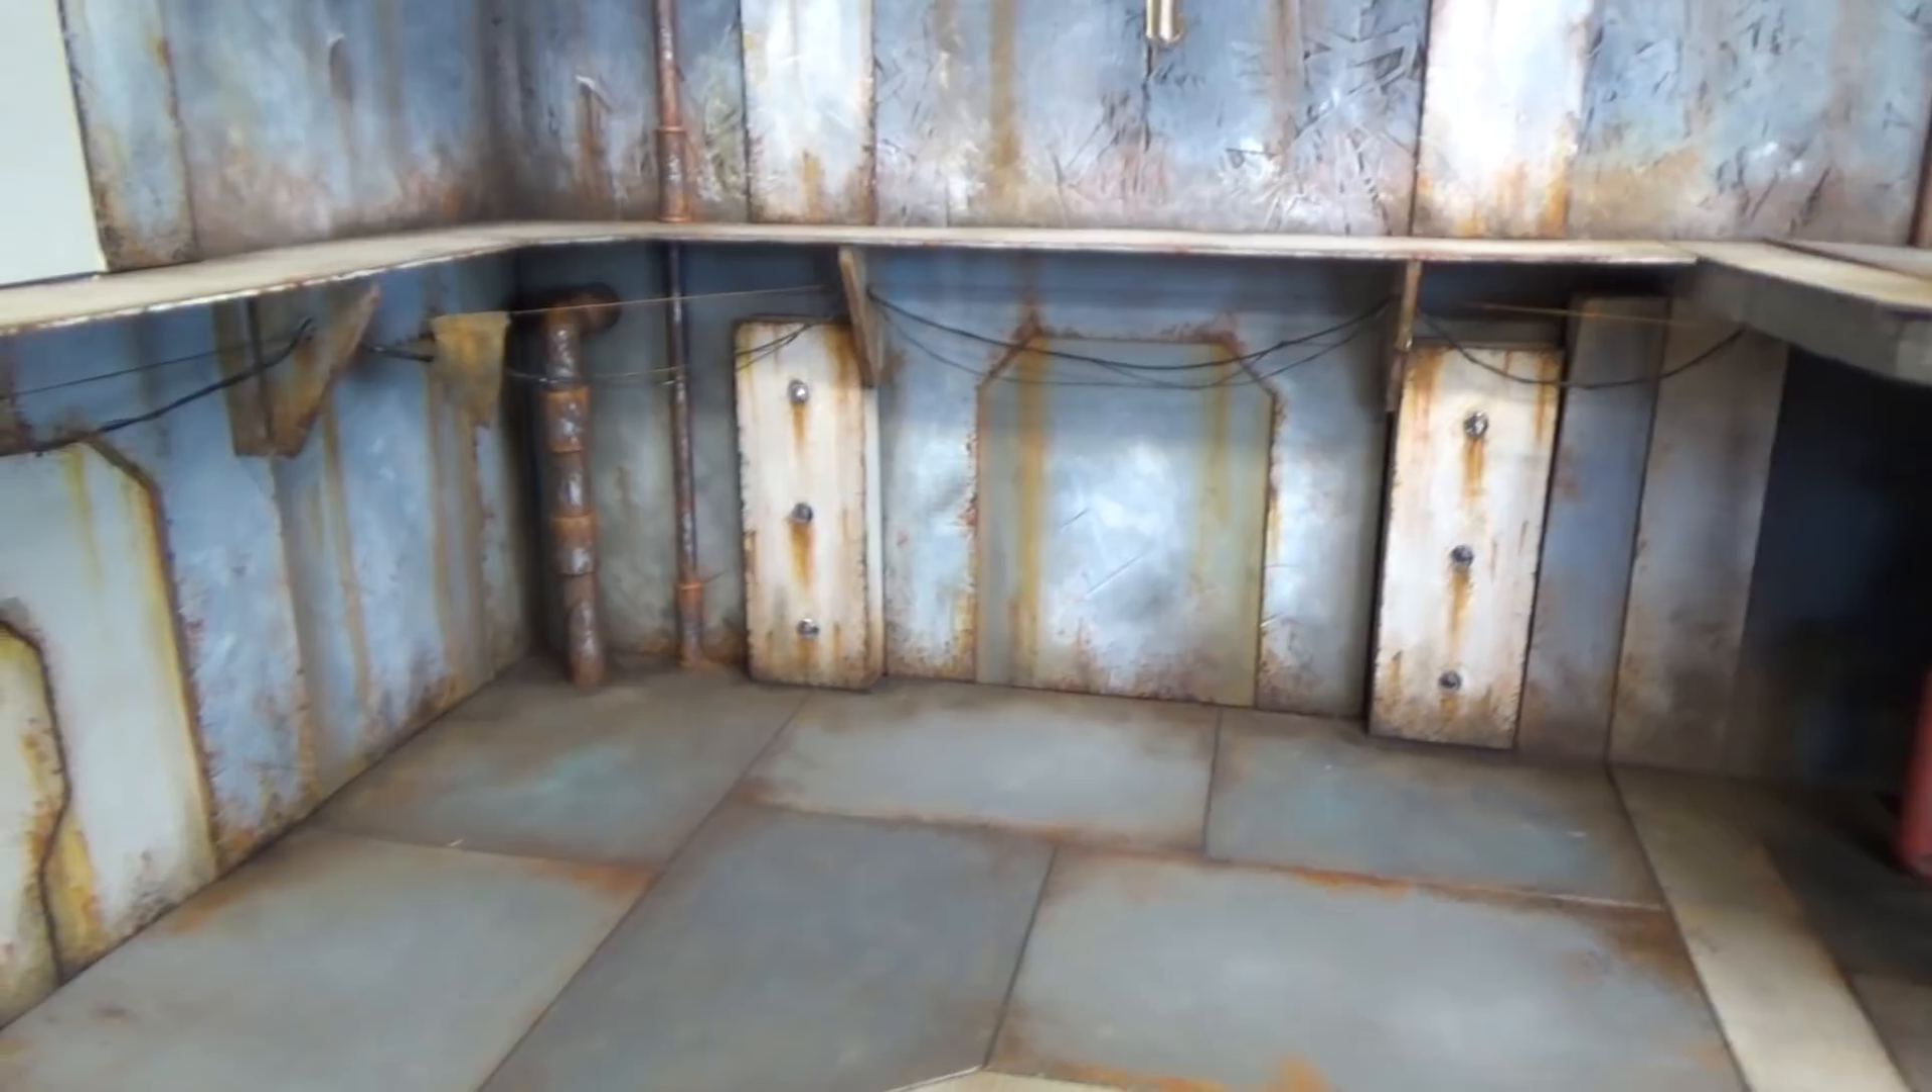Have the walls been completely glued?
Yes.